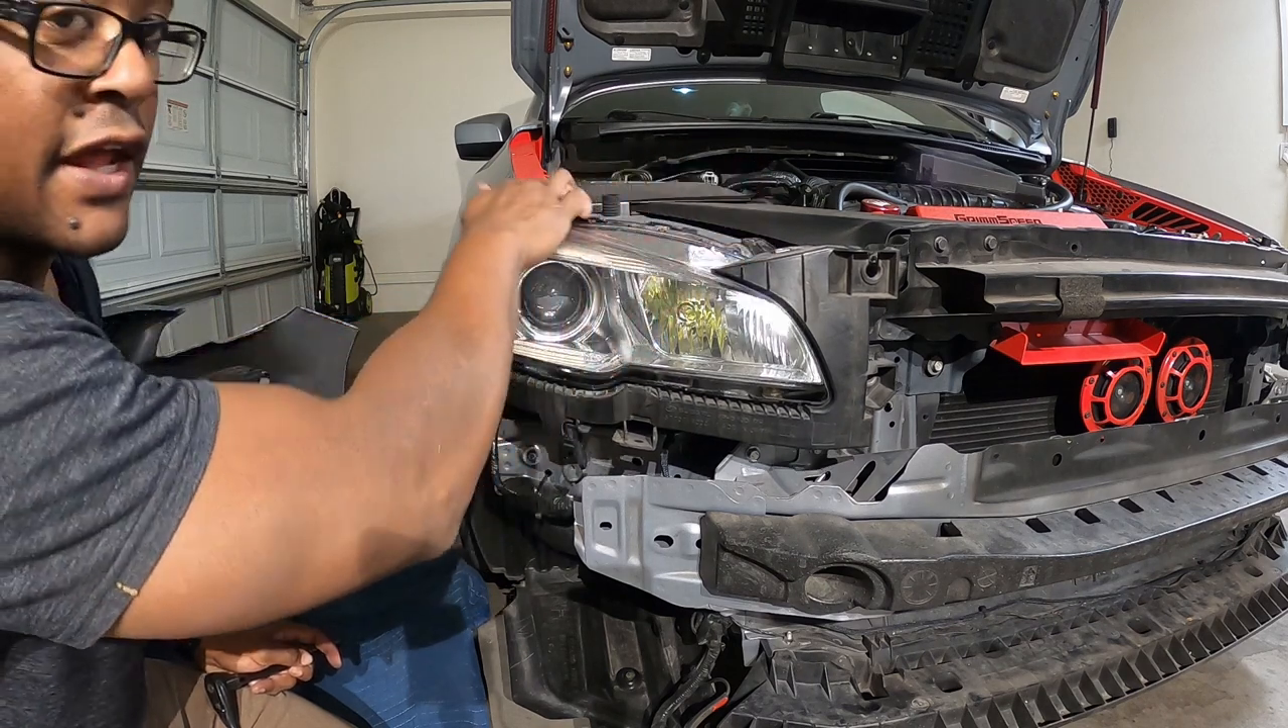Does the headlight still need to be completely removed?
Yes.